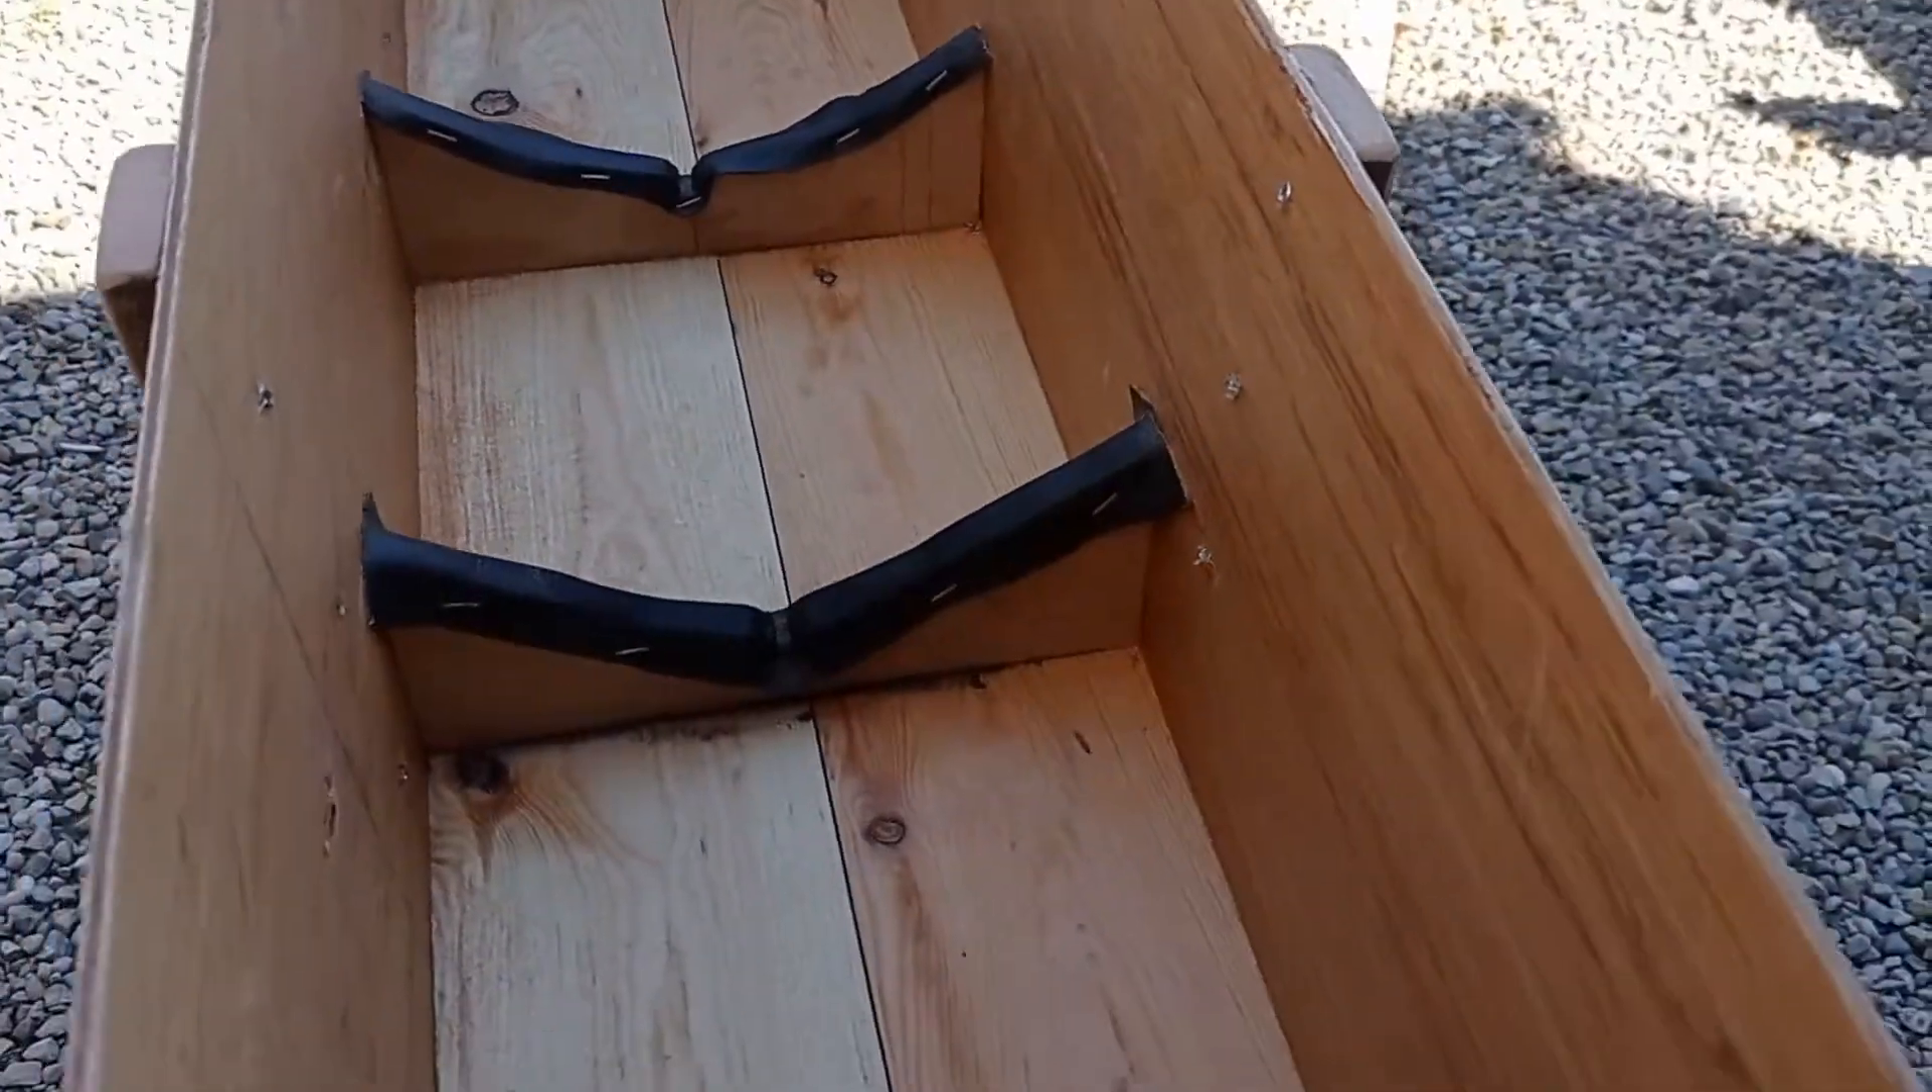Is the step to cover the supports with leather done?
Yes.